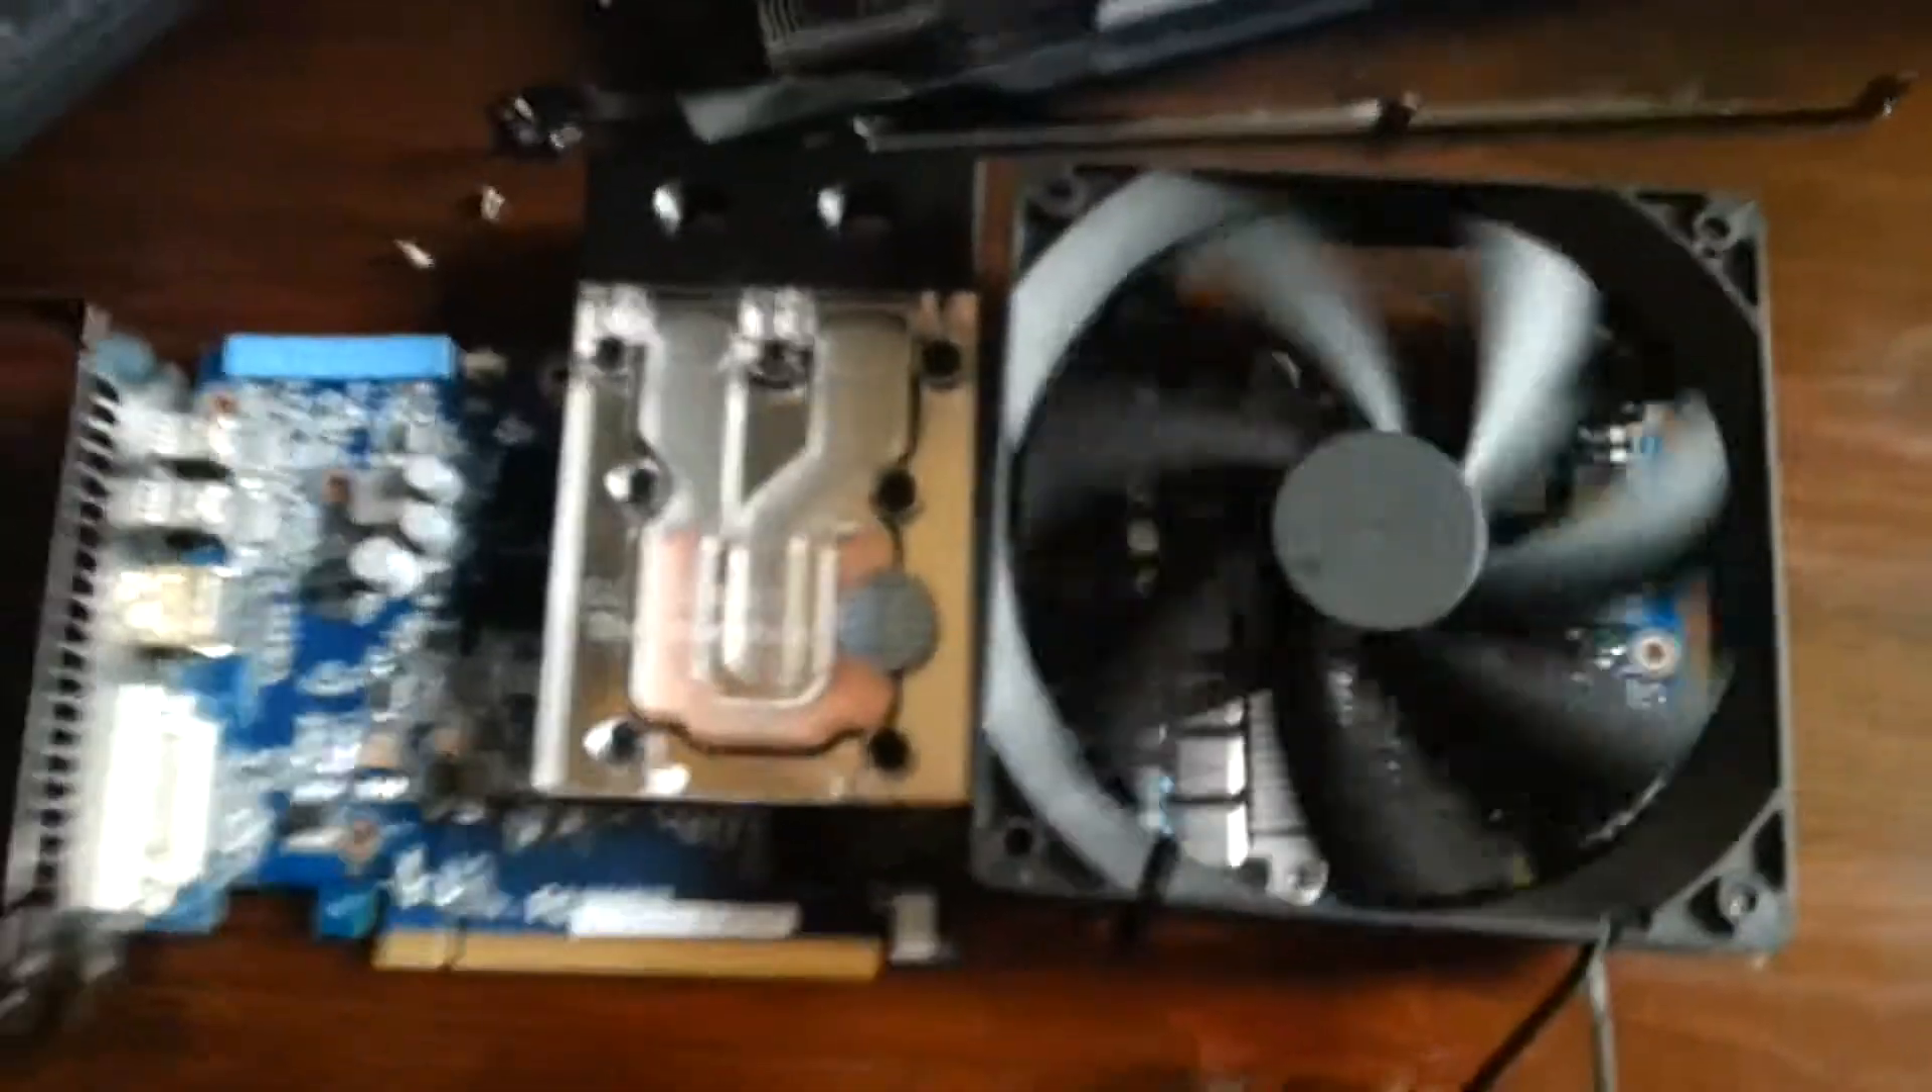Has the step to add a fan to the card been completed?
Yes.